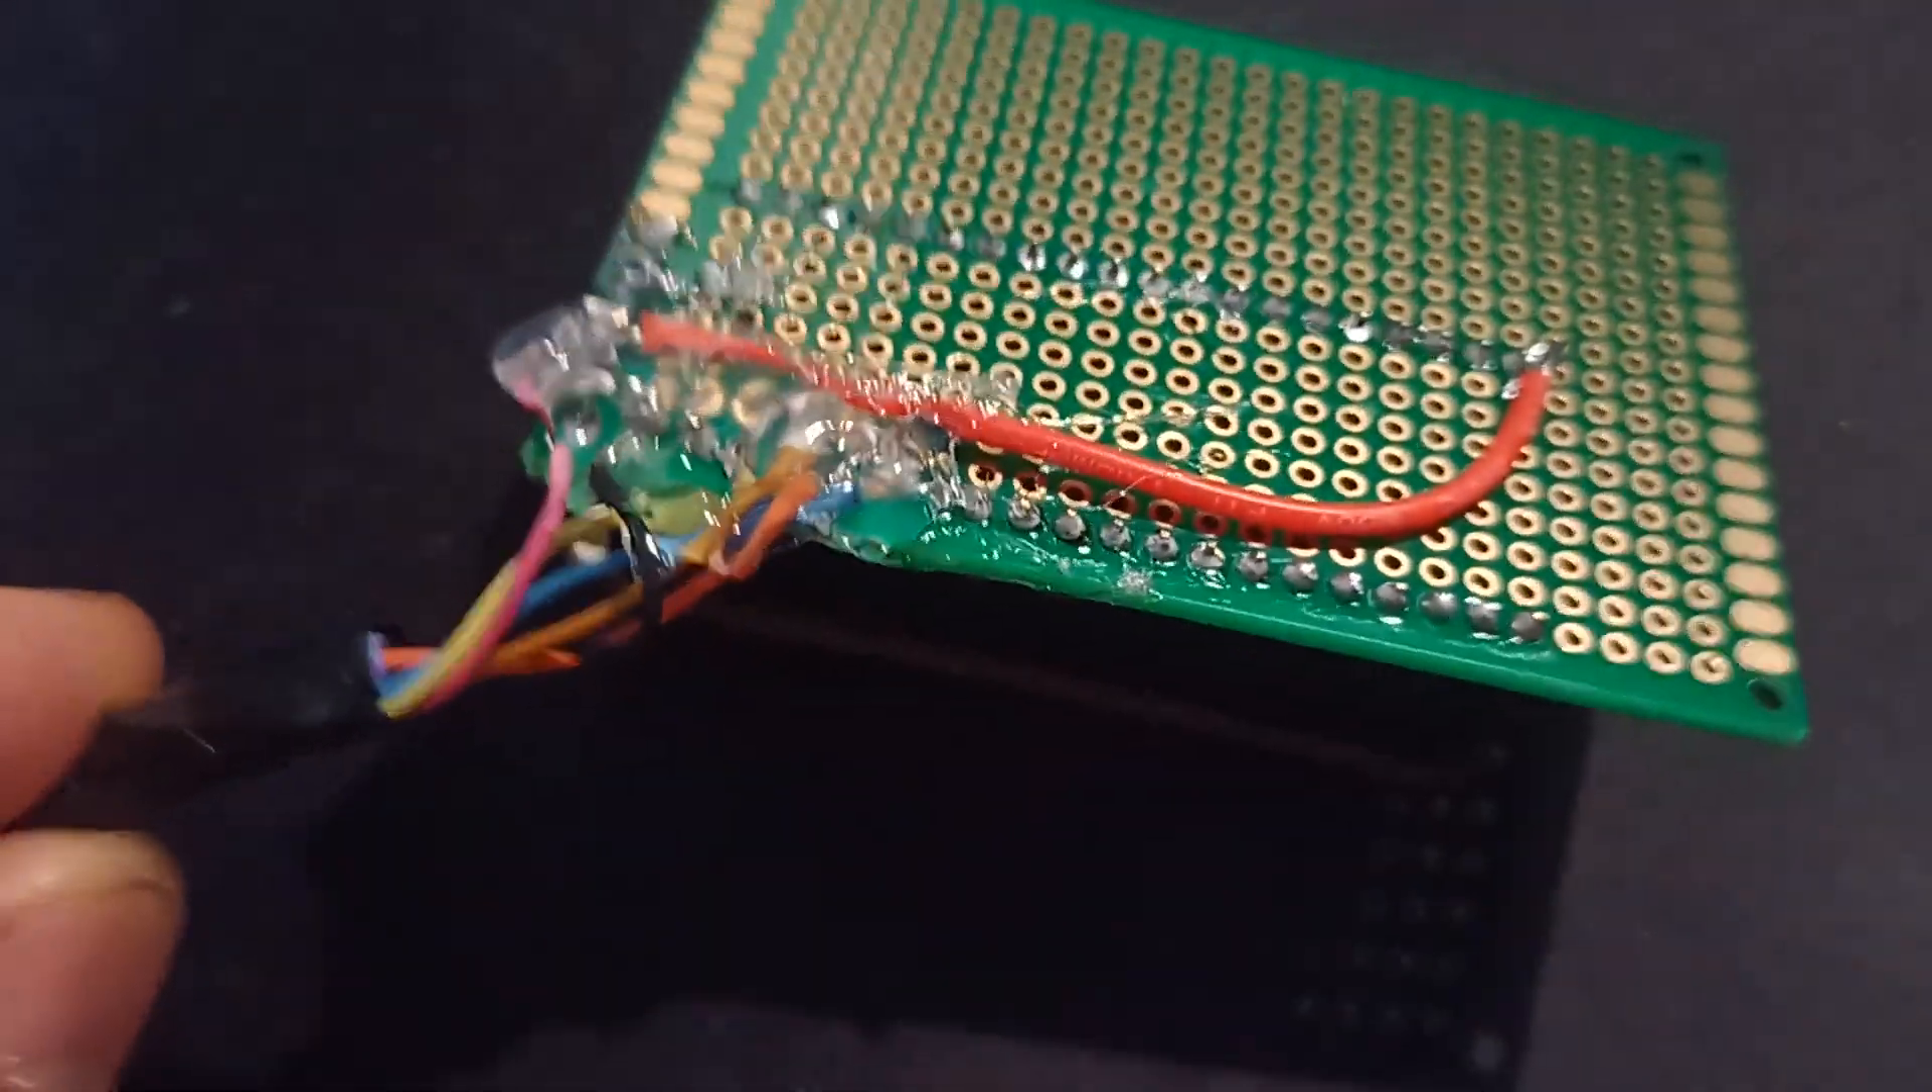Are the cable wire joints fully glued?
Yes.